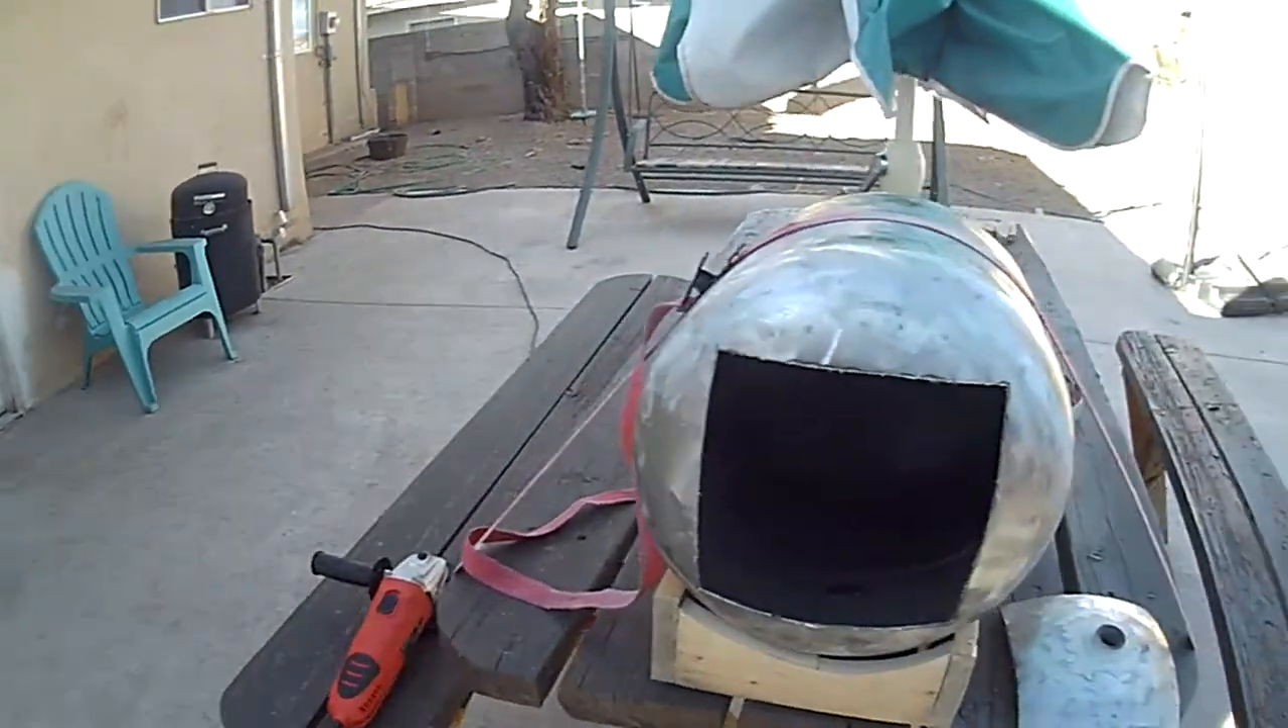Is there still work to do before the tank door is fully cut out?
No.